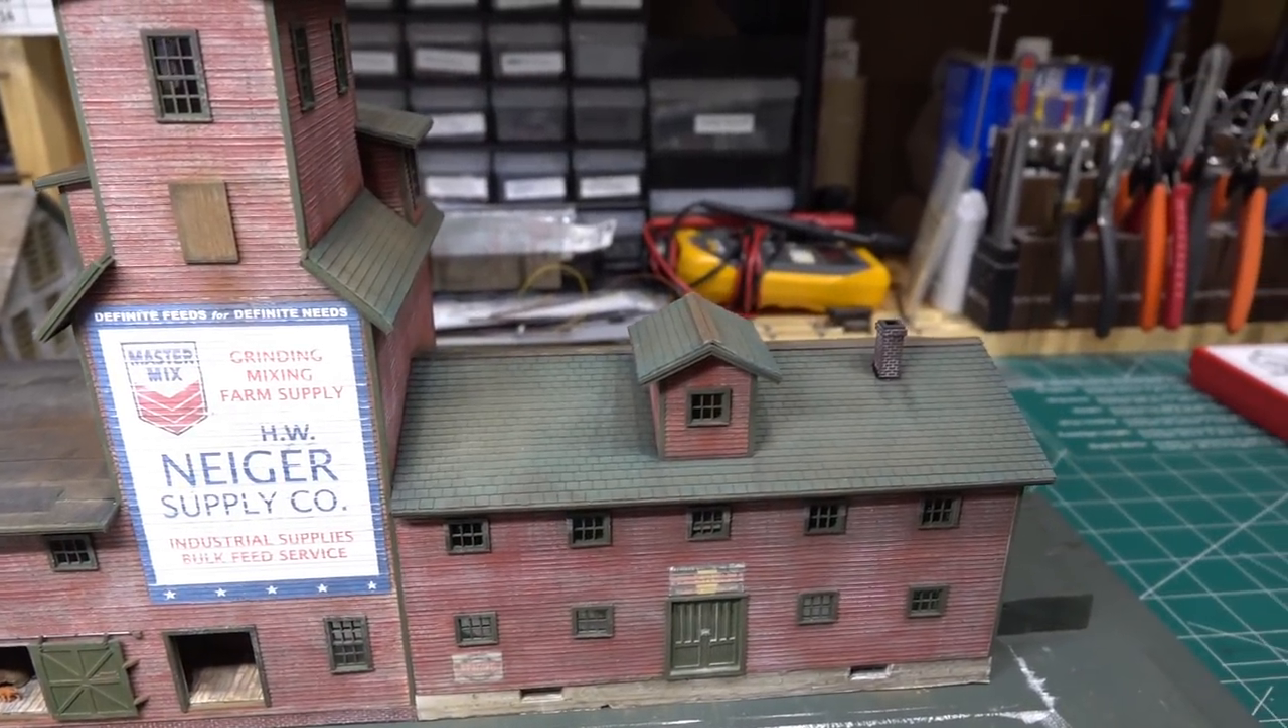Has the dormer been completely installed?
Yes.